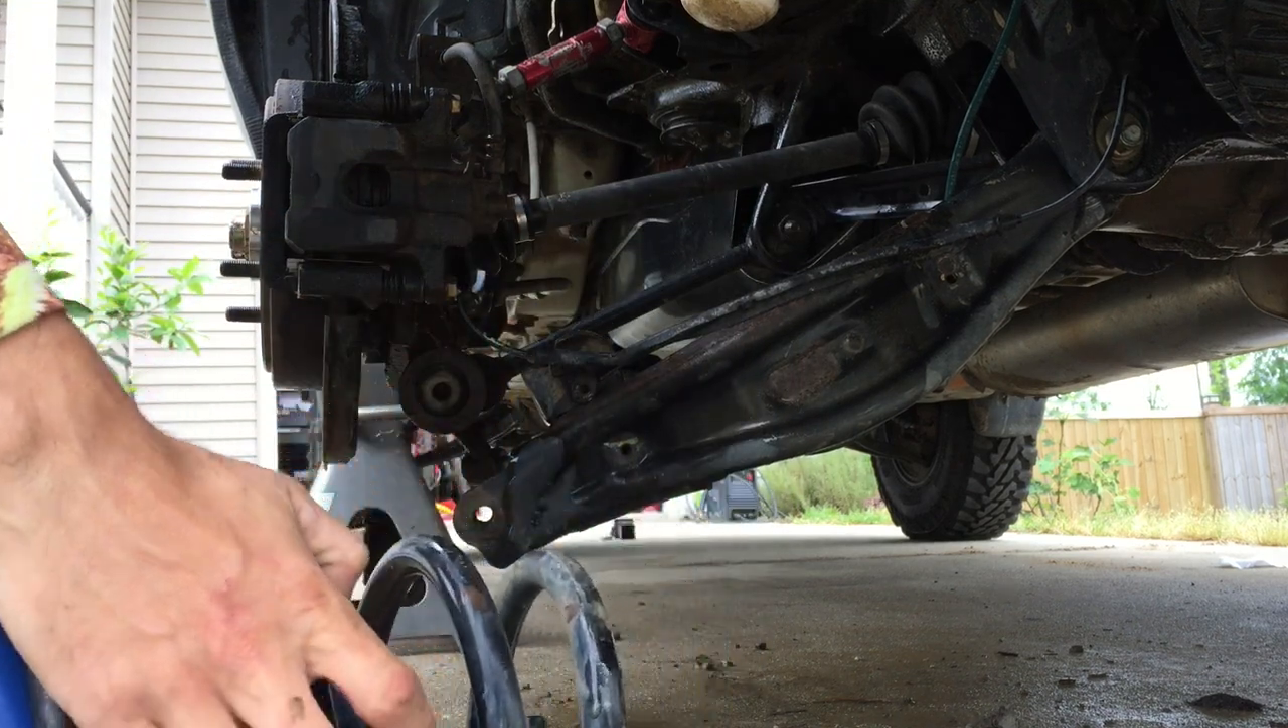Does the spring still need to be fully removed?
No.